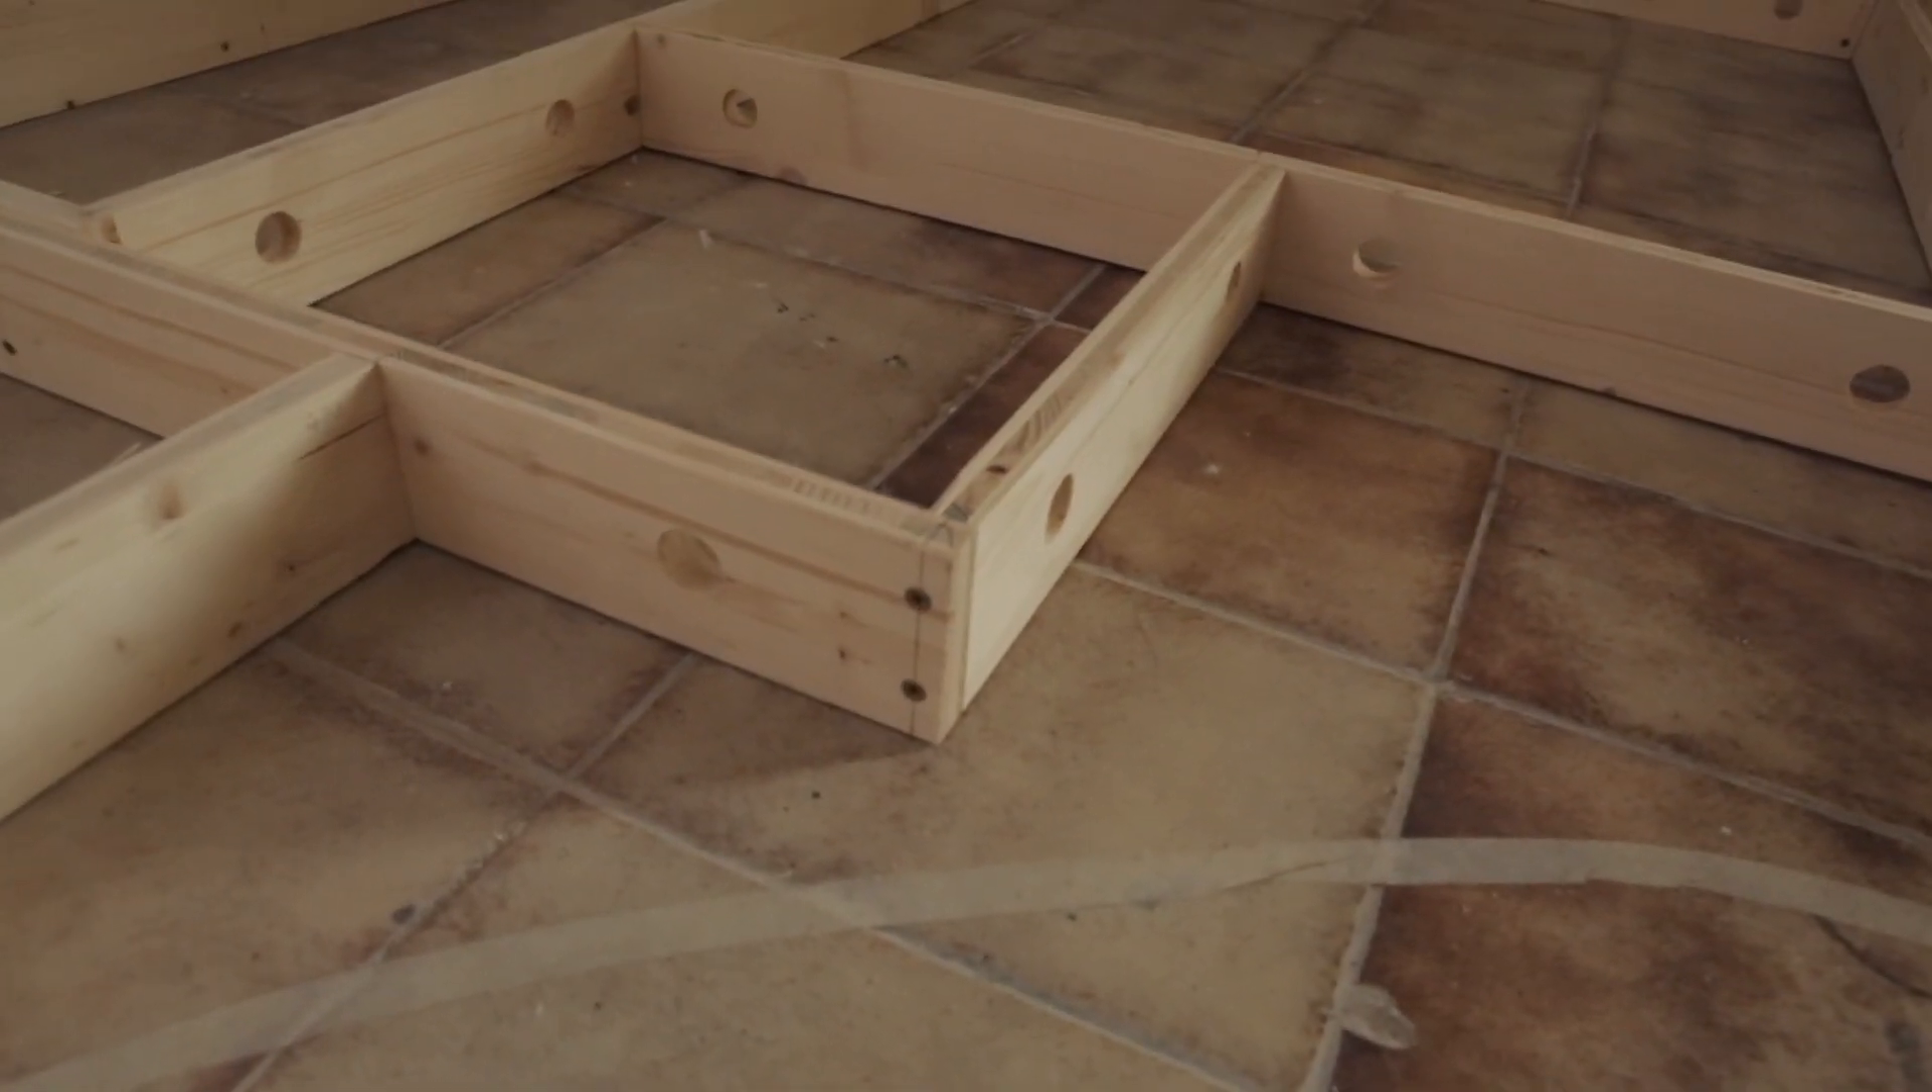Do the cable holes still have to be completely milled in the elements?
No.